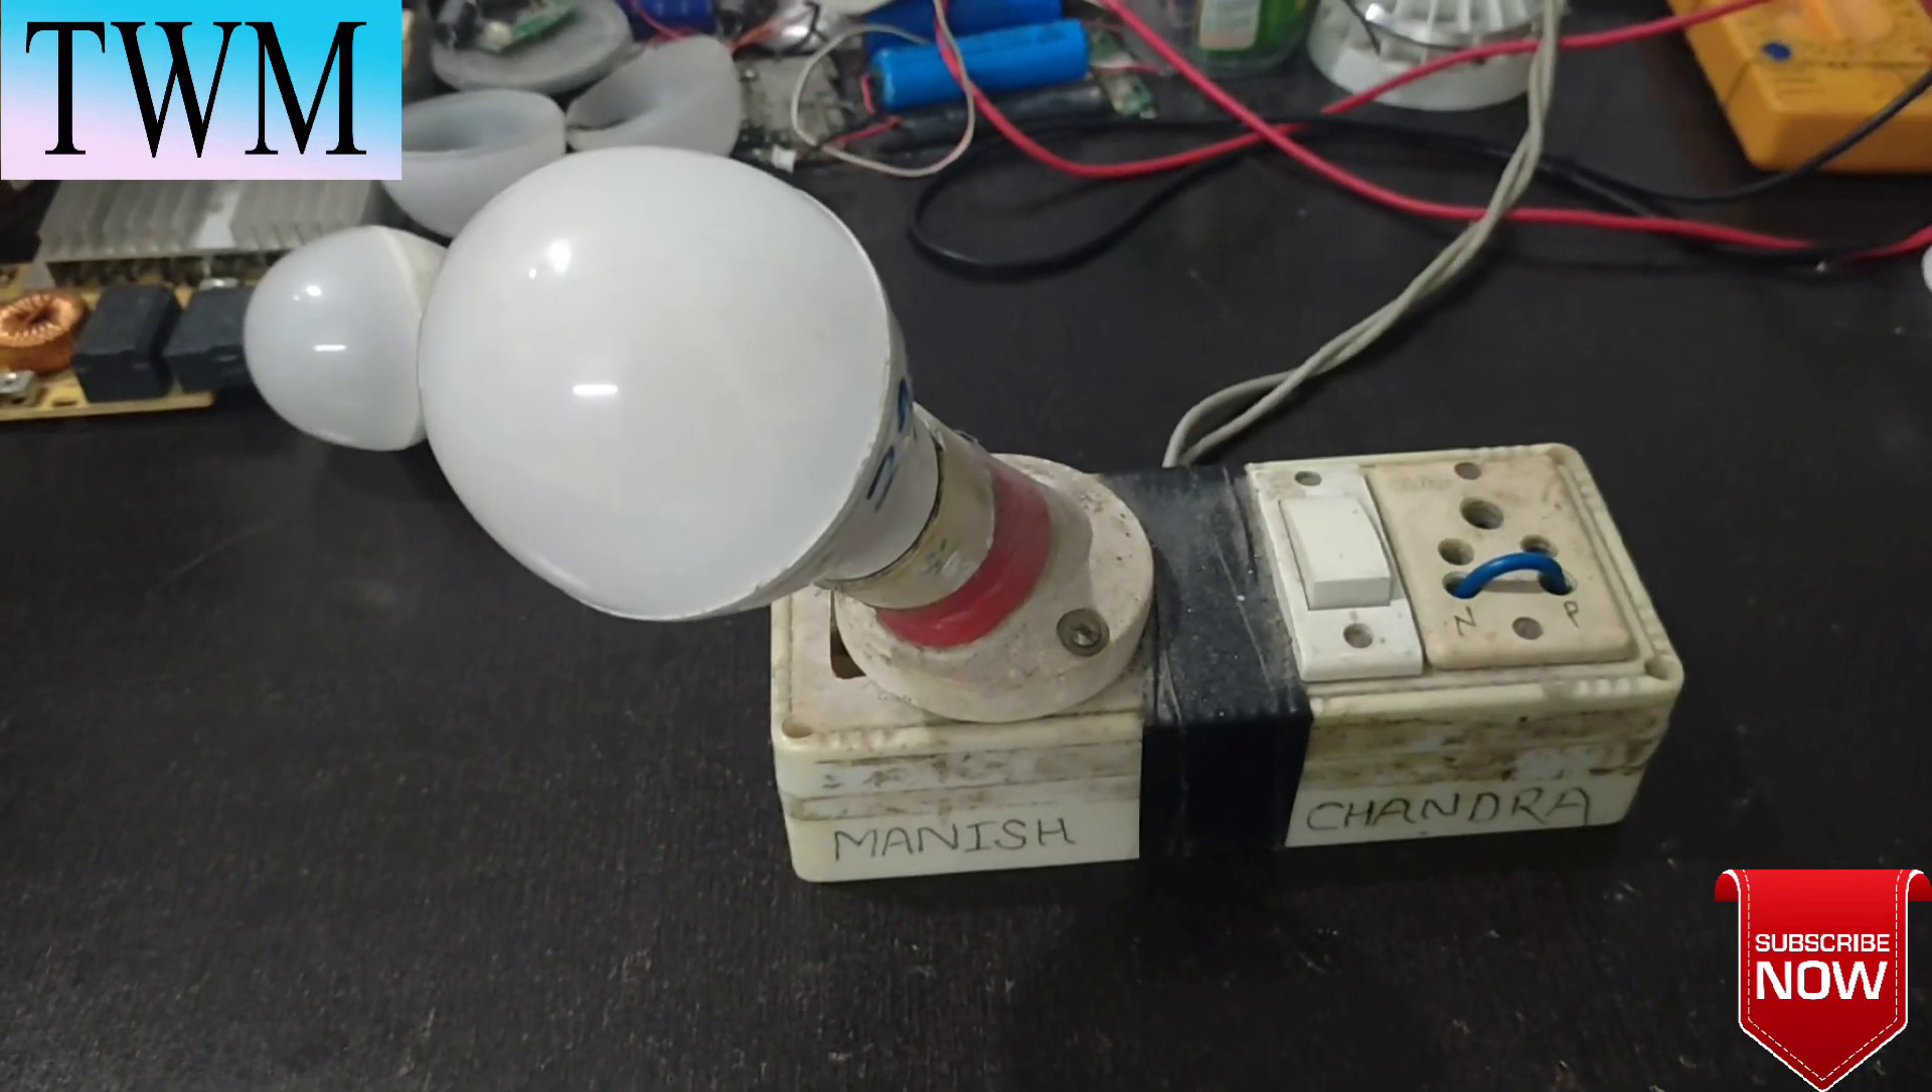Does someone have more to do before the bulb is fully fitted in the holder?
No.